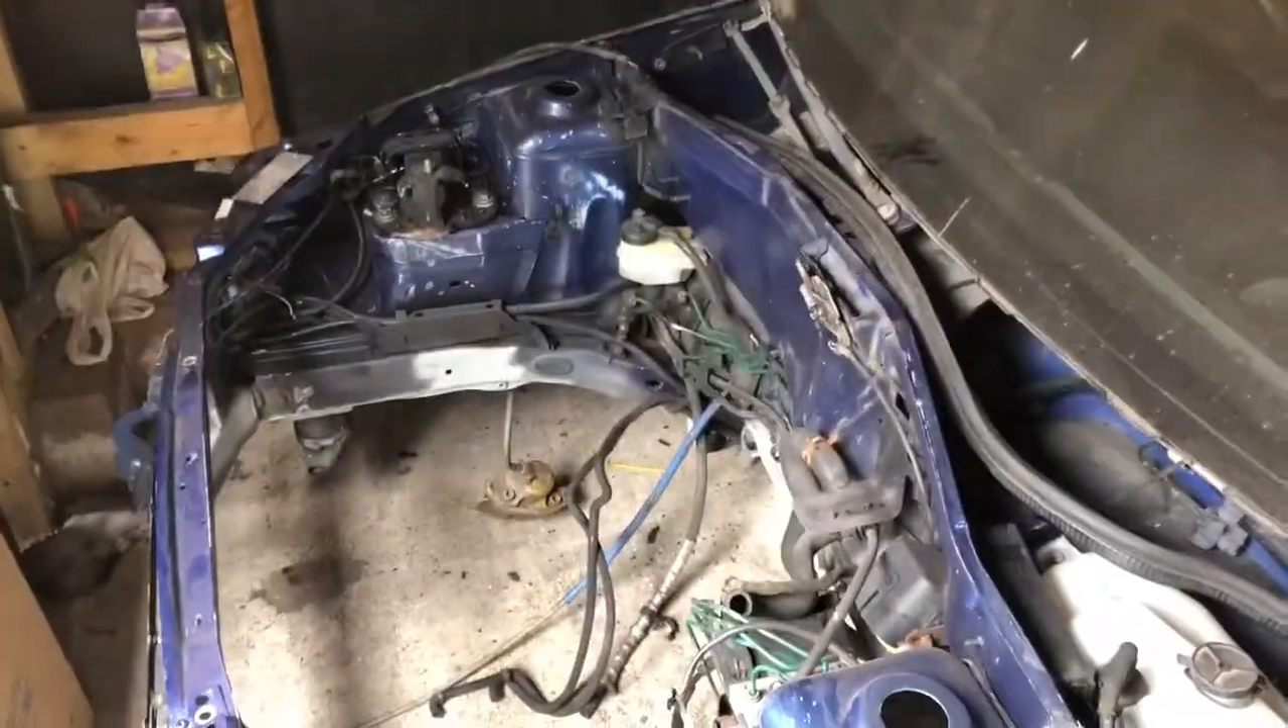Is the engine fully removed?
Yes.